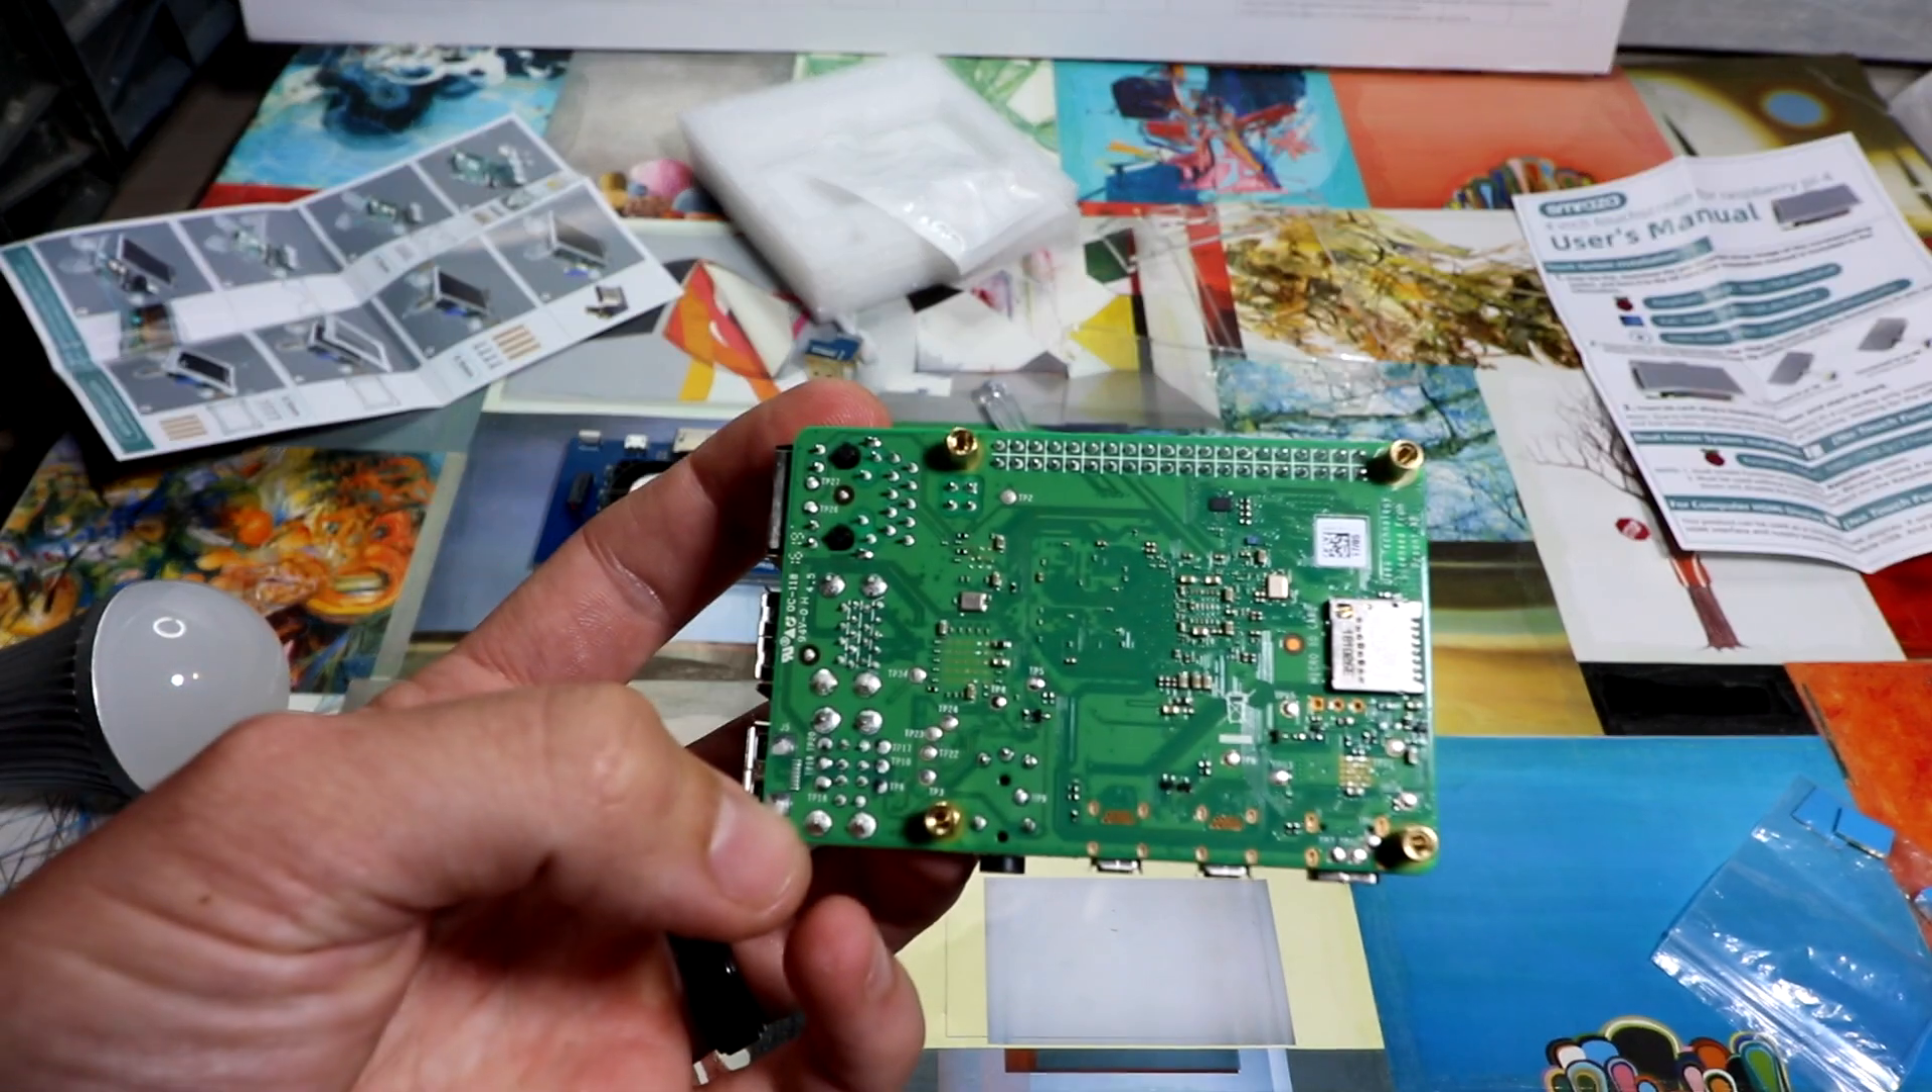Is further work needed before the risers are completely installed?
No.